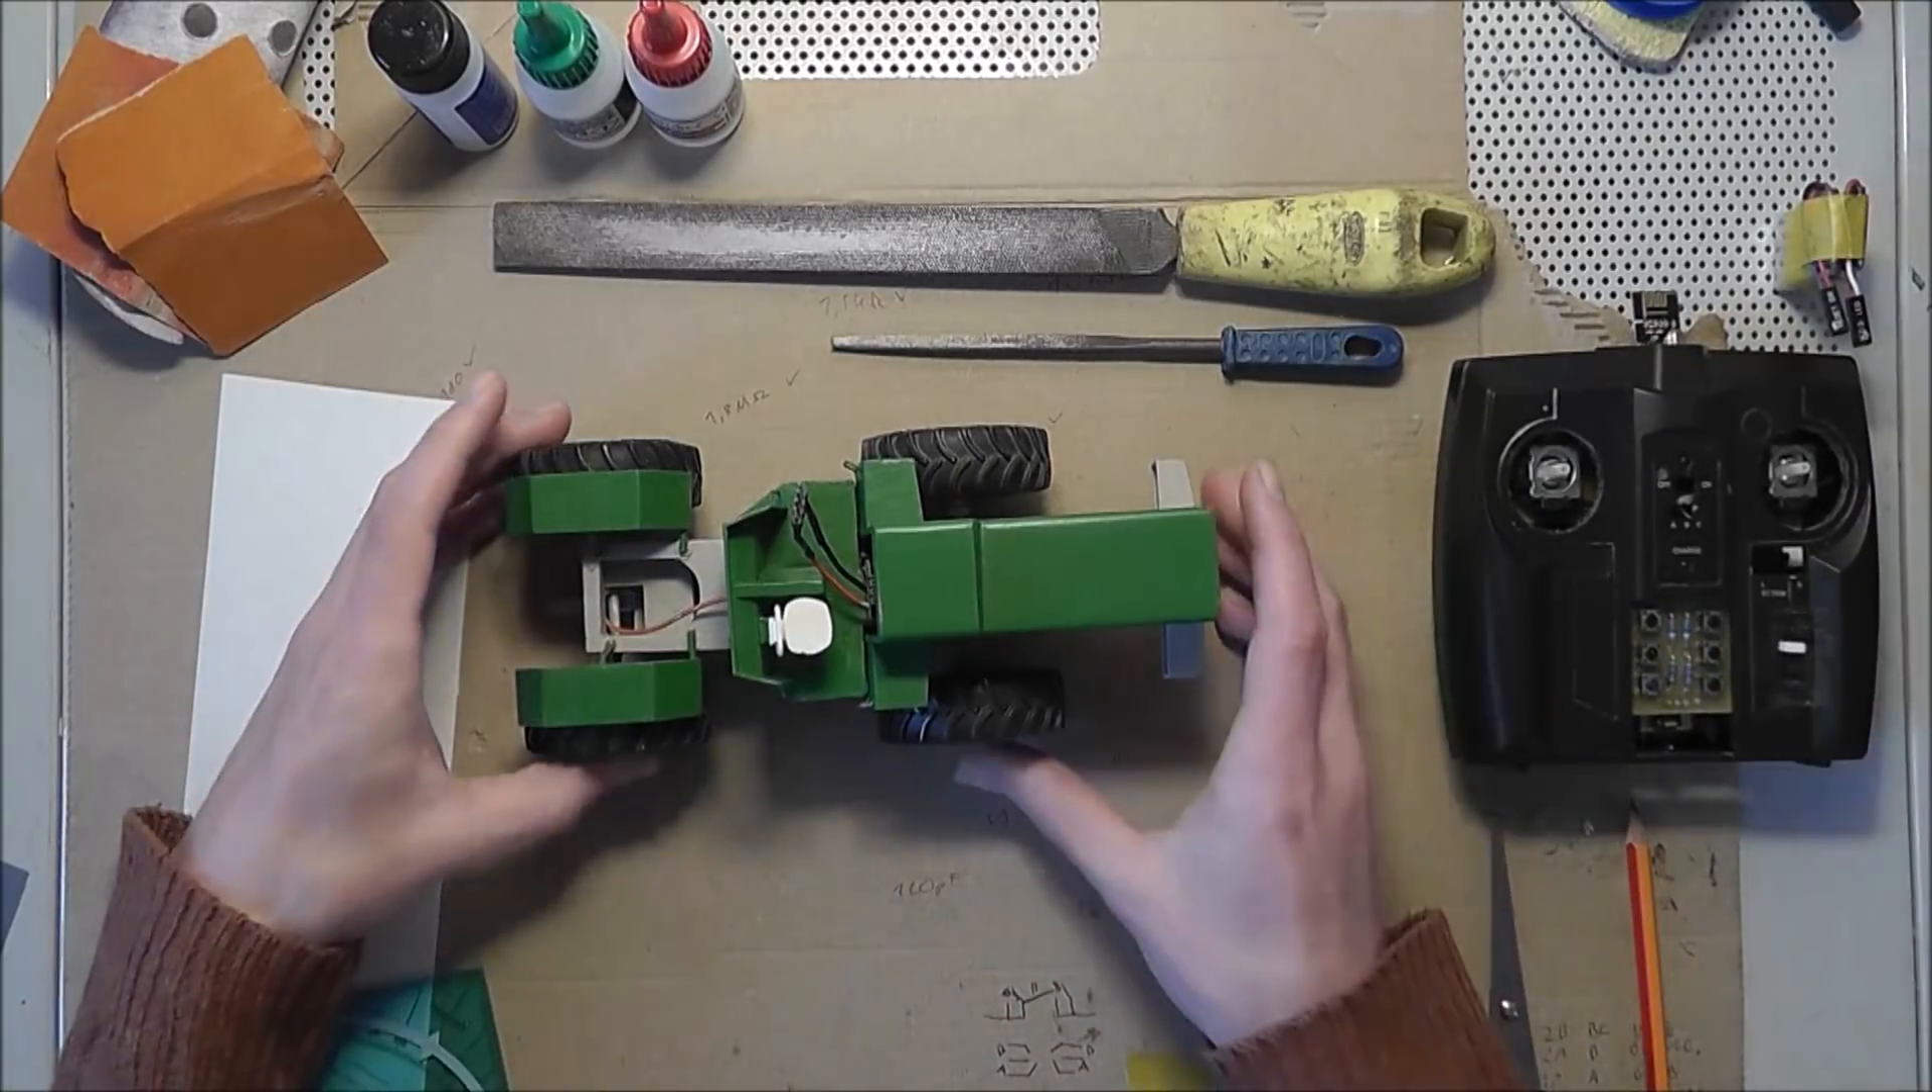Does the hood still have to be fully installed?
No.